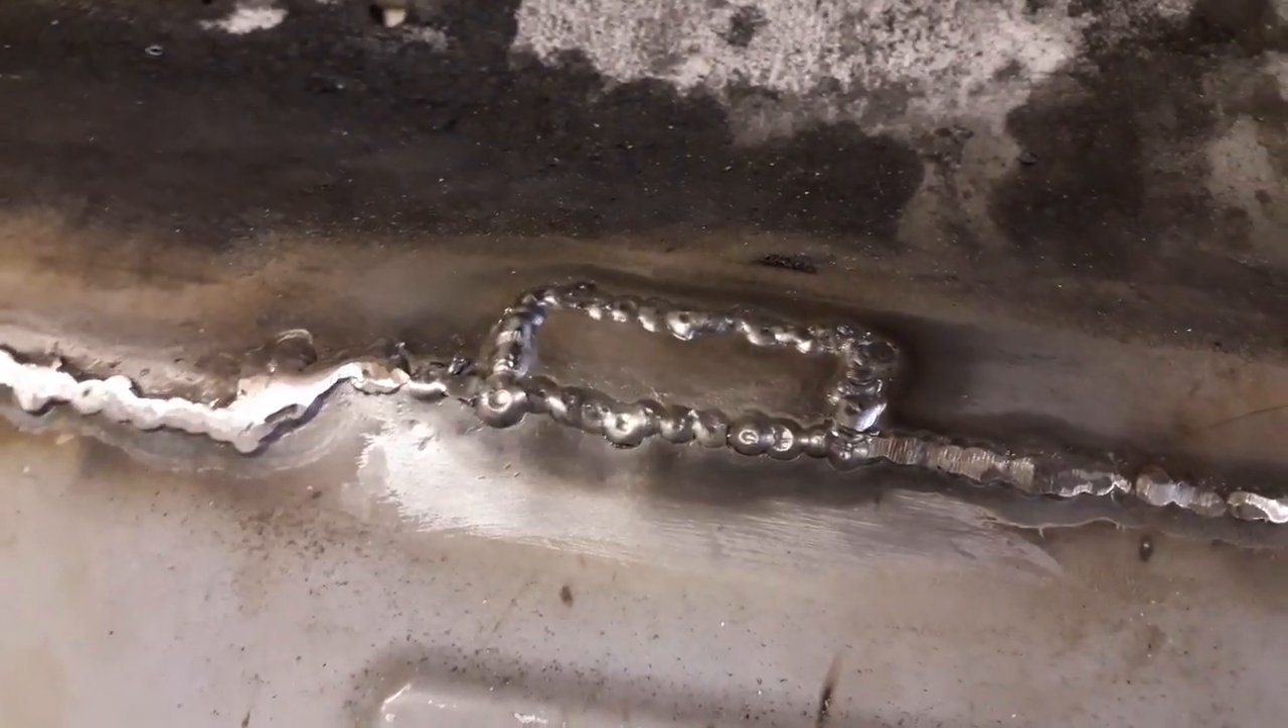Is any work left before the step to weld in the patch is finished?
No.